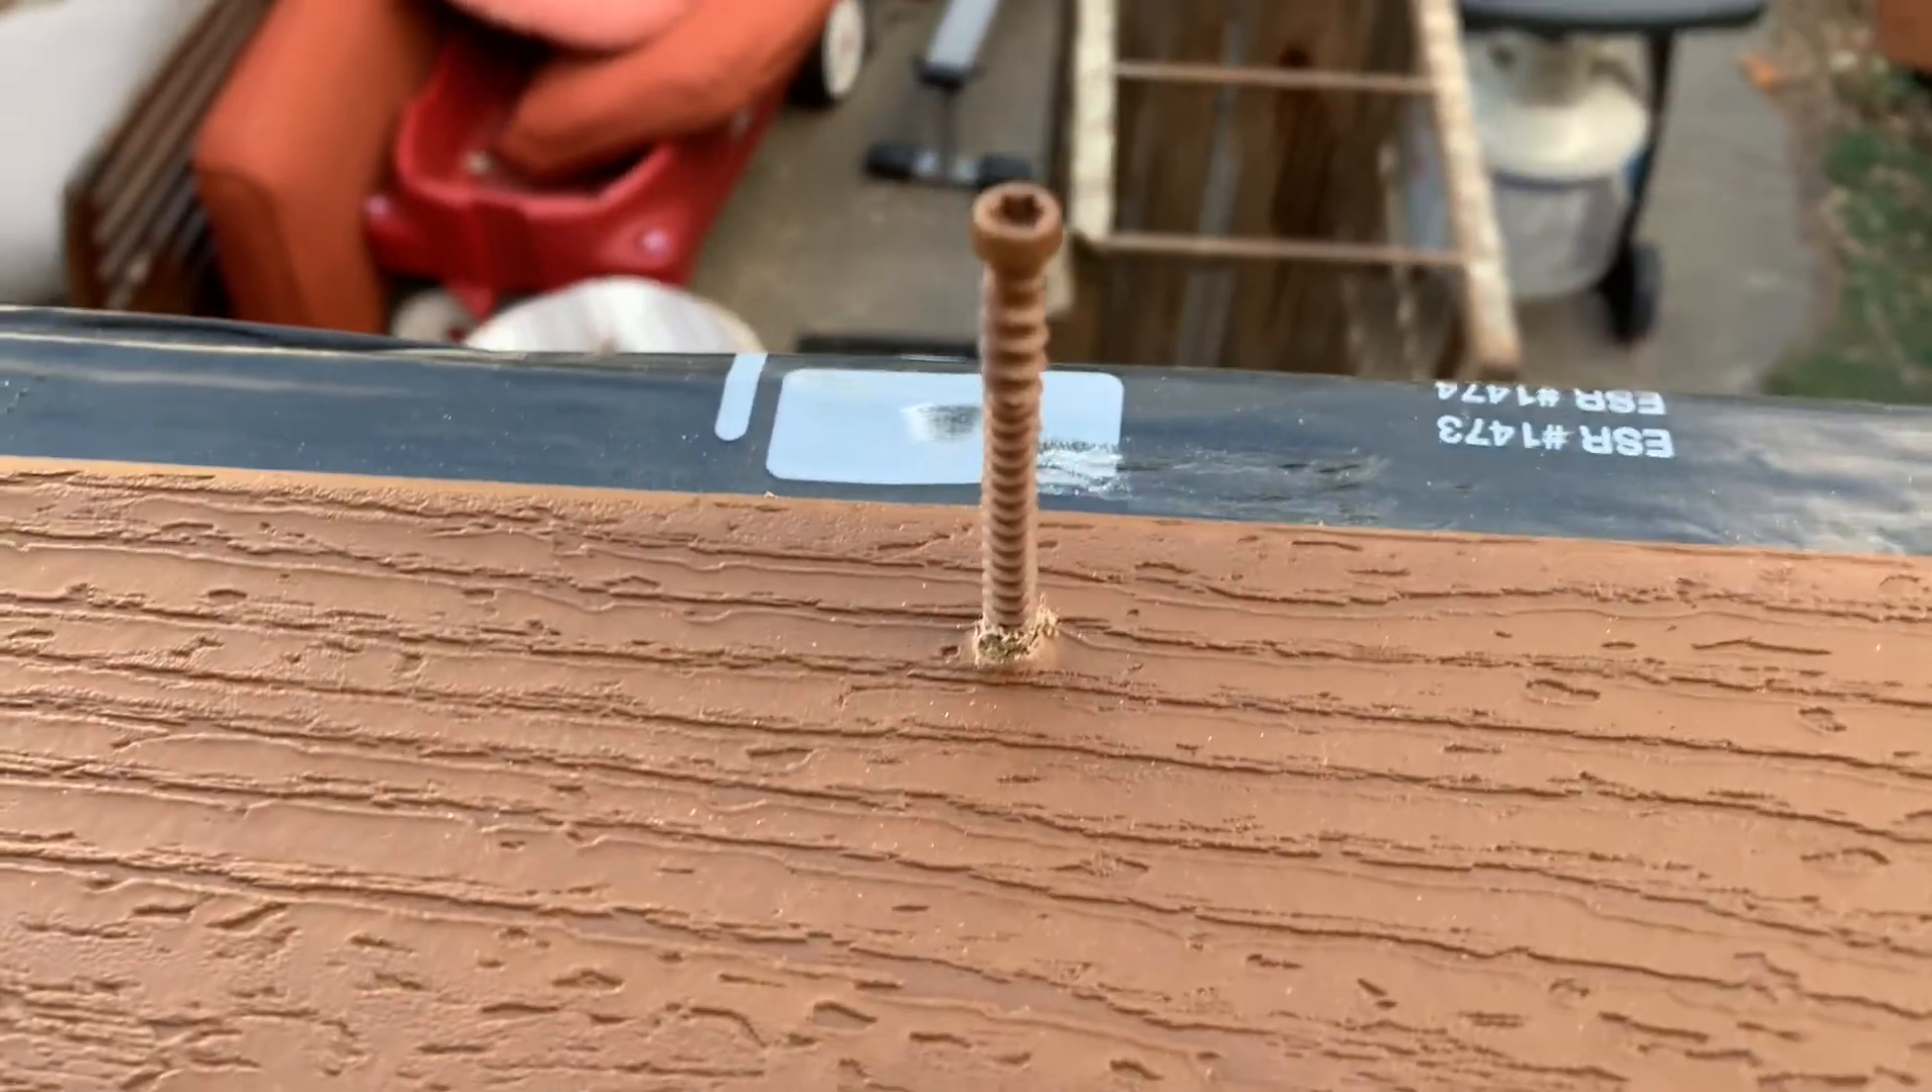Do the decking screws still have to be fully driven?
Yes.